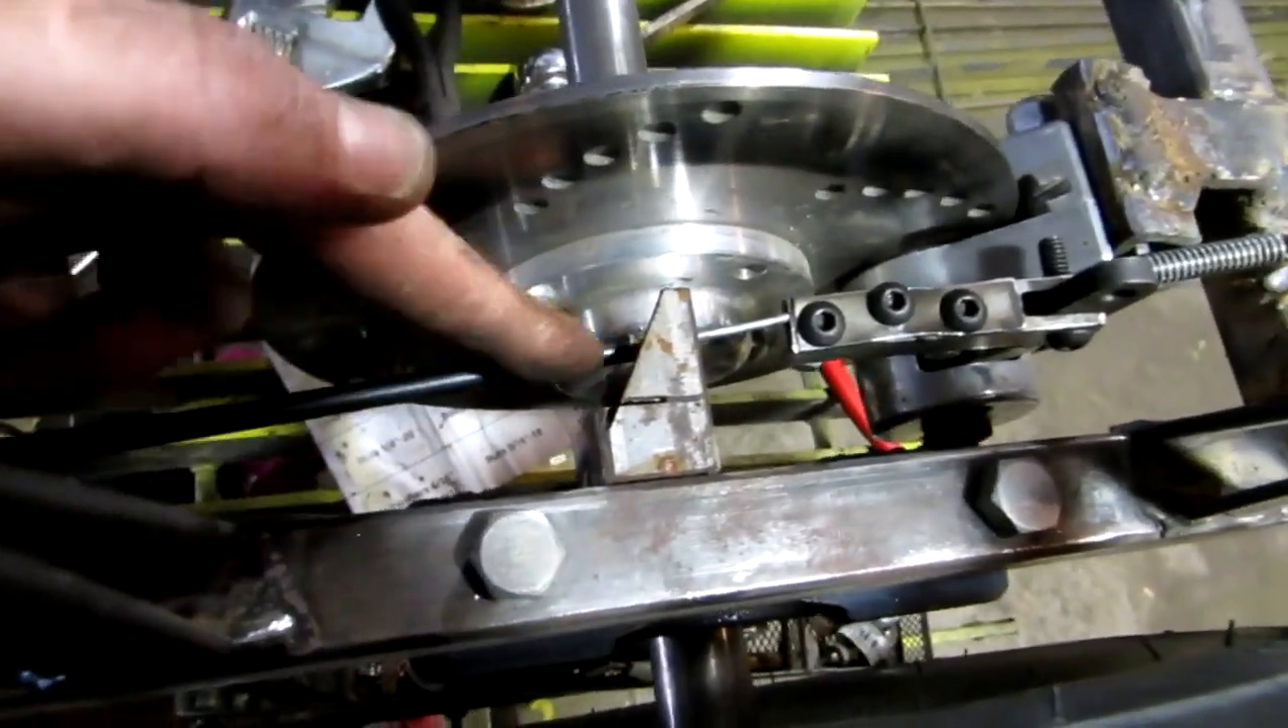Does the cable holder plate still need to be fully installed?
No.